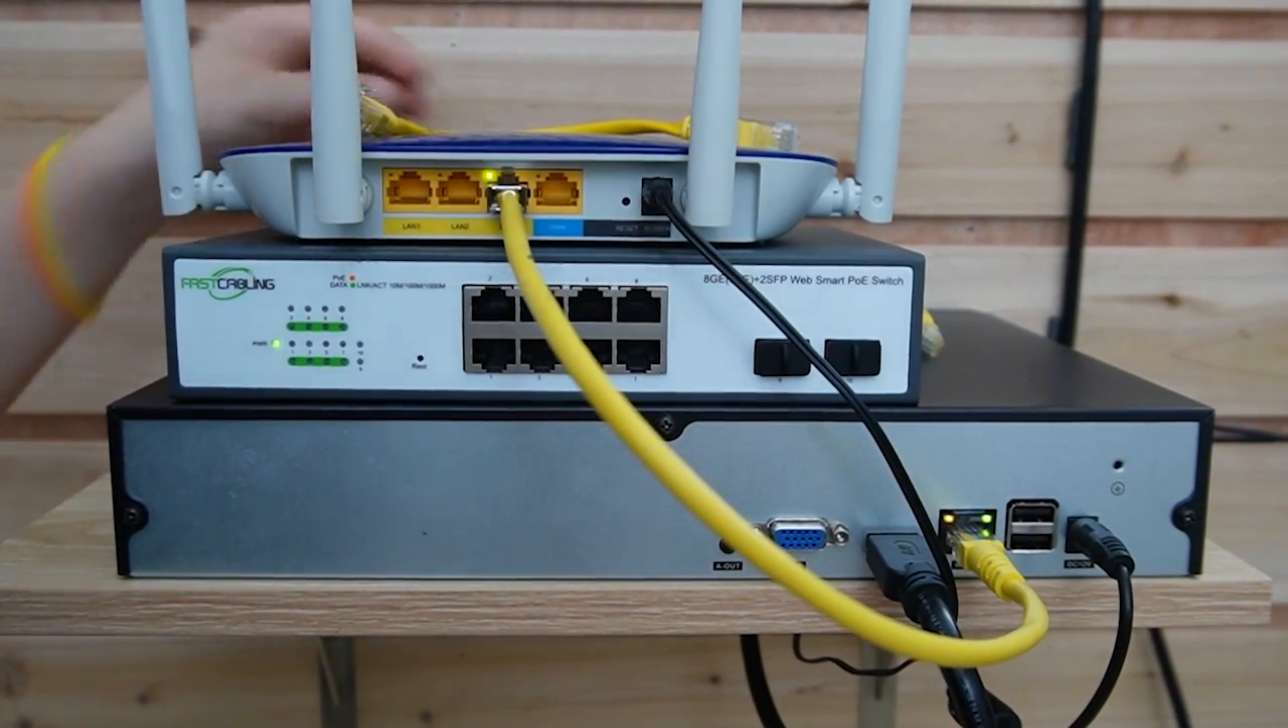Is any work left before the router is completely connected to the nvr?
No.